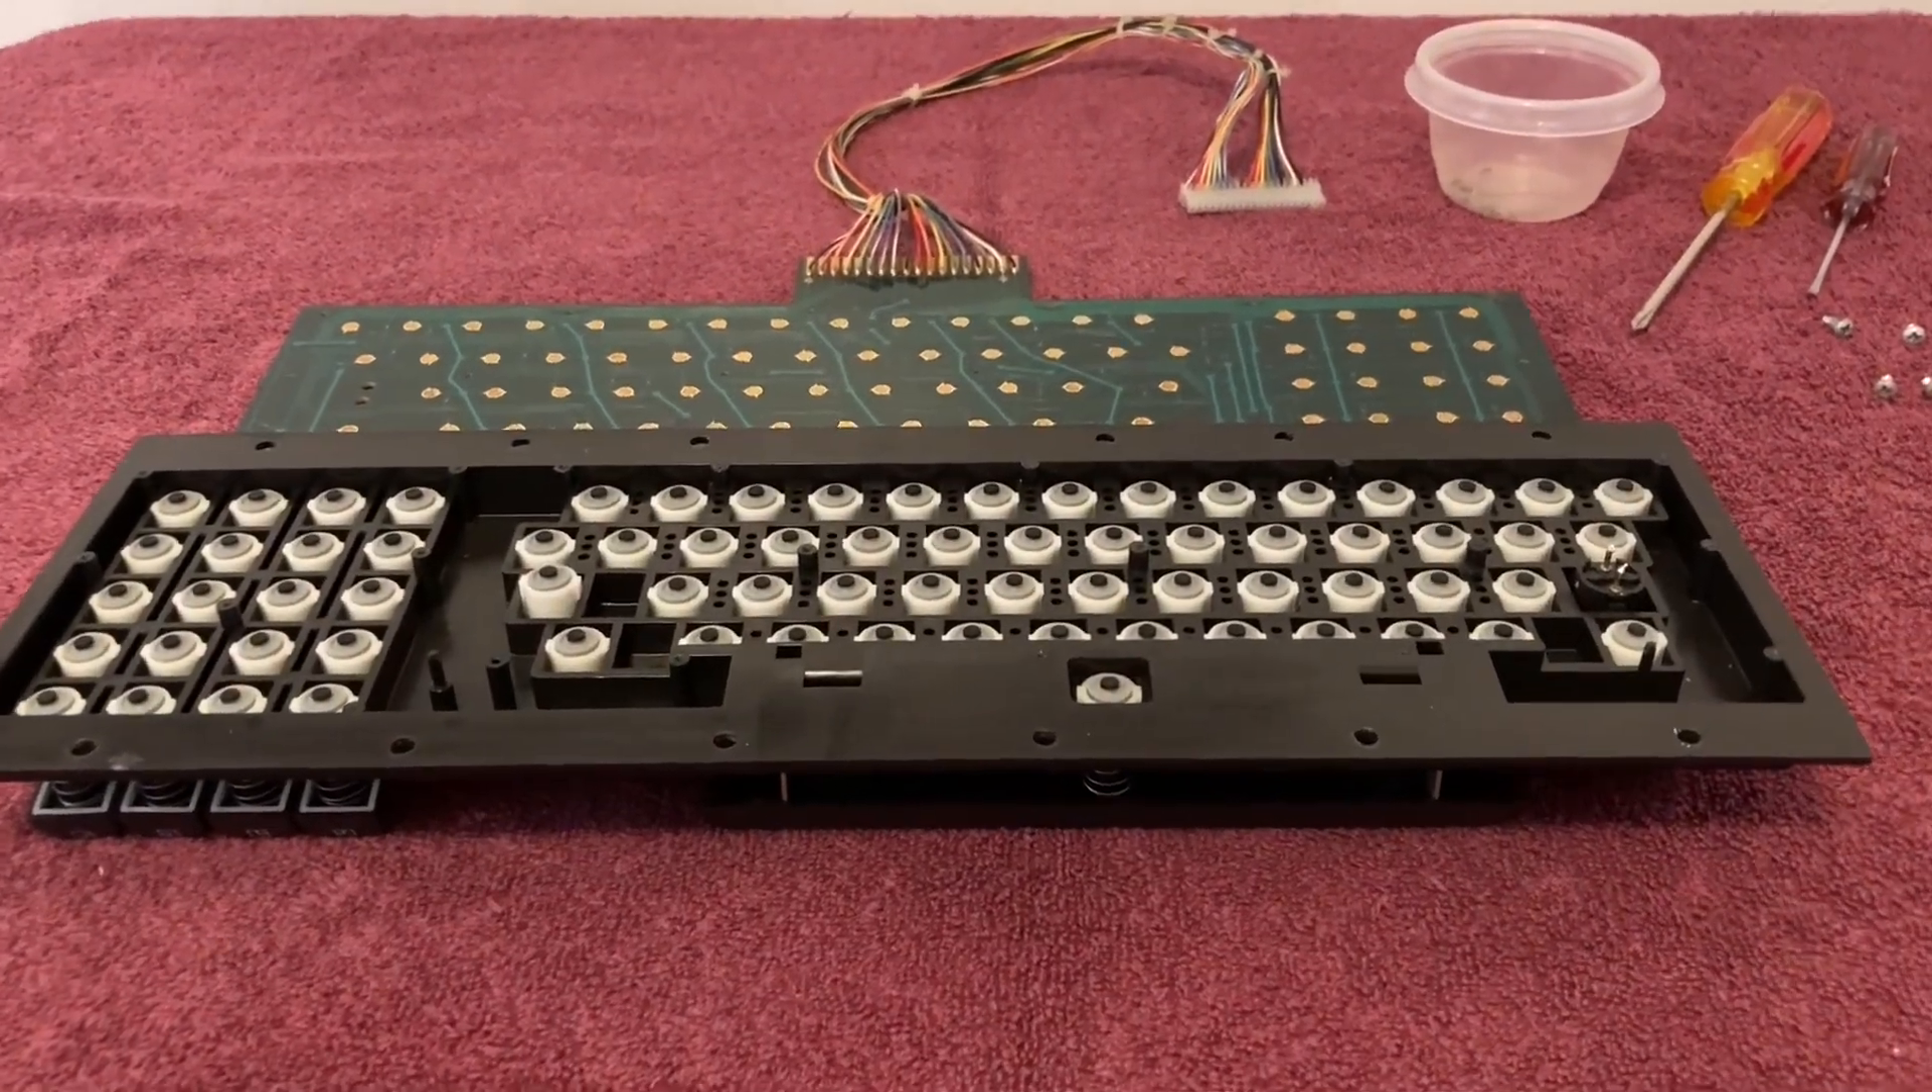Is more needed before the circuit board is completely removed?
No.